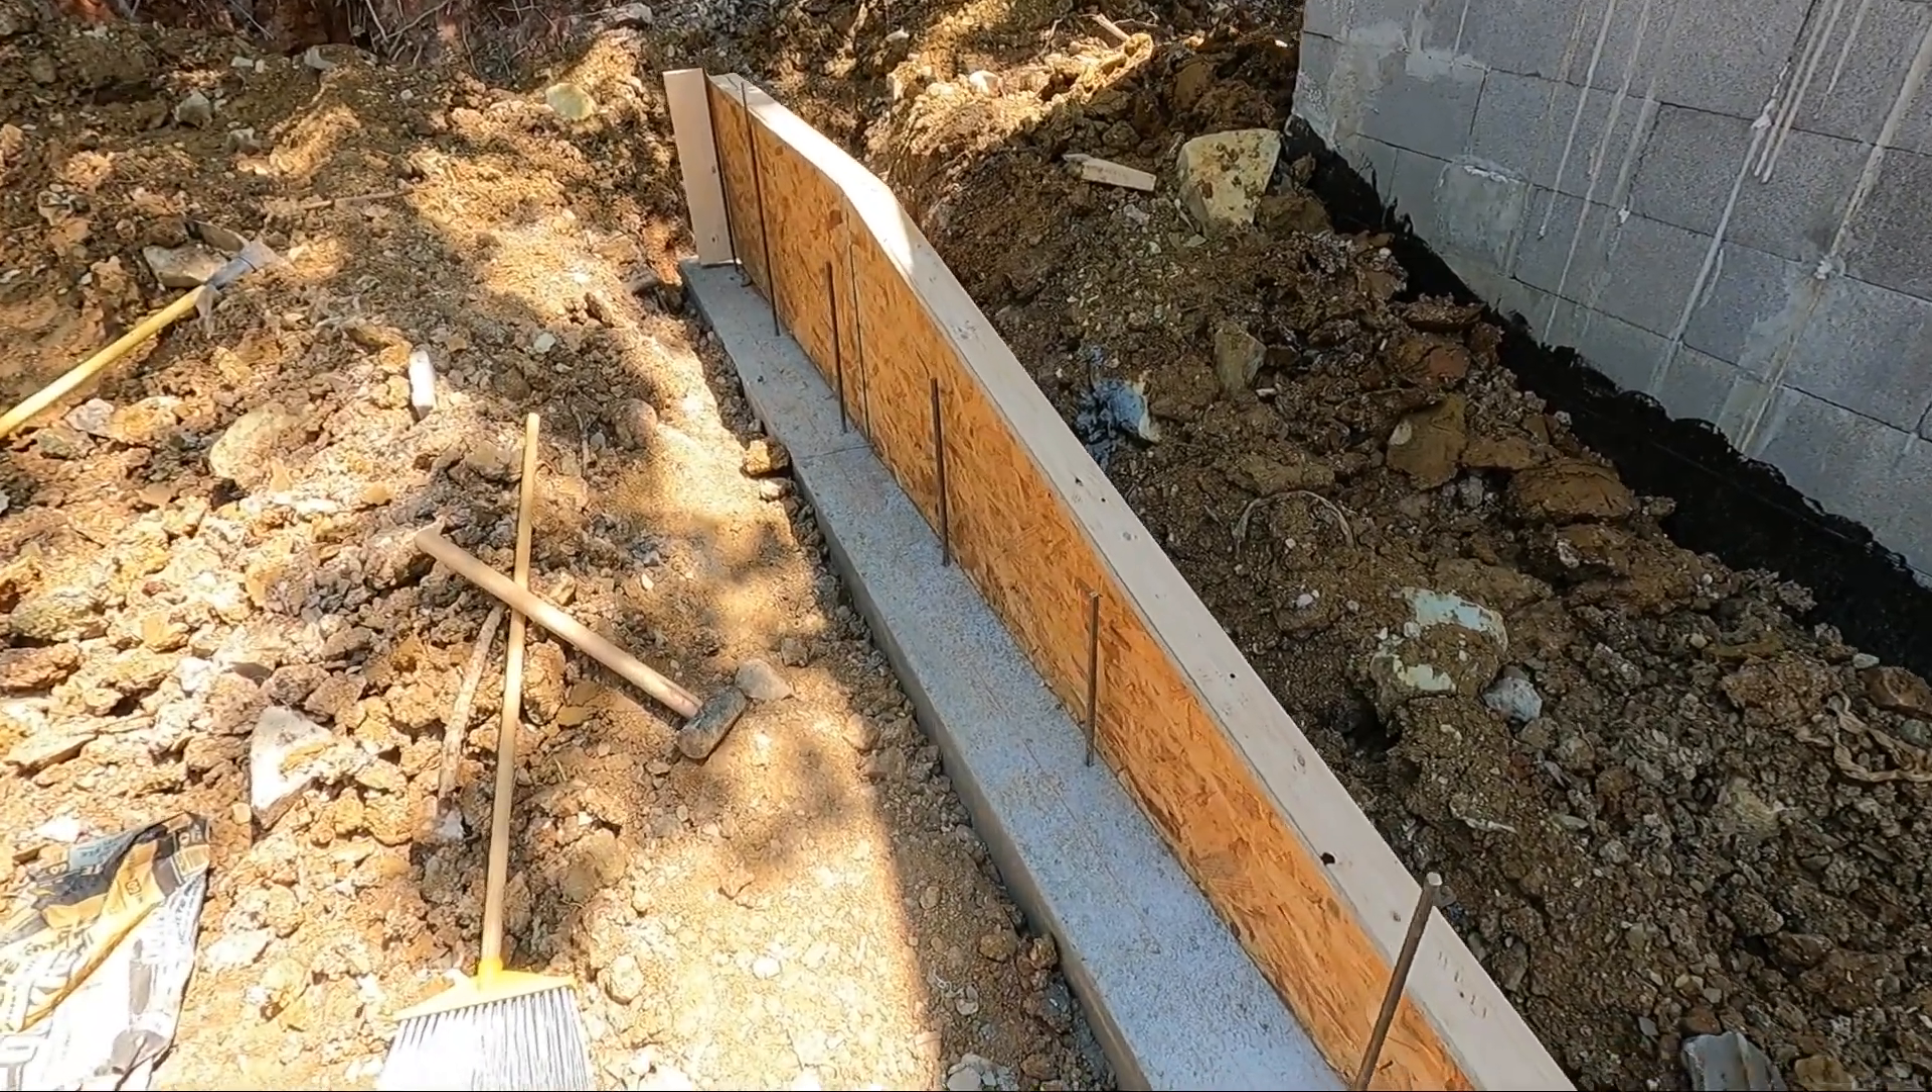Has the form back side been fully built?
Yes.